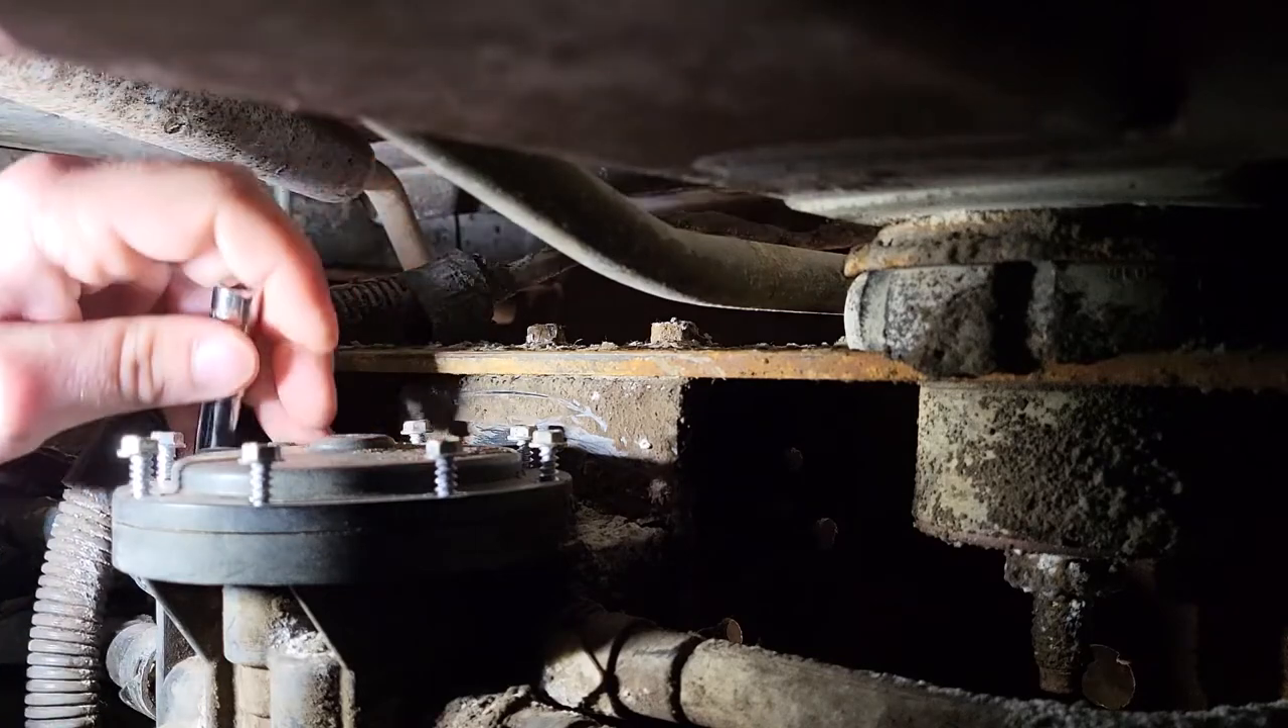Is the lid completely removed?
No.